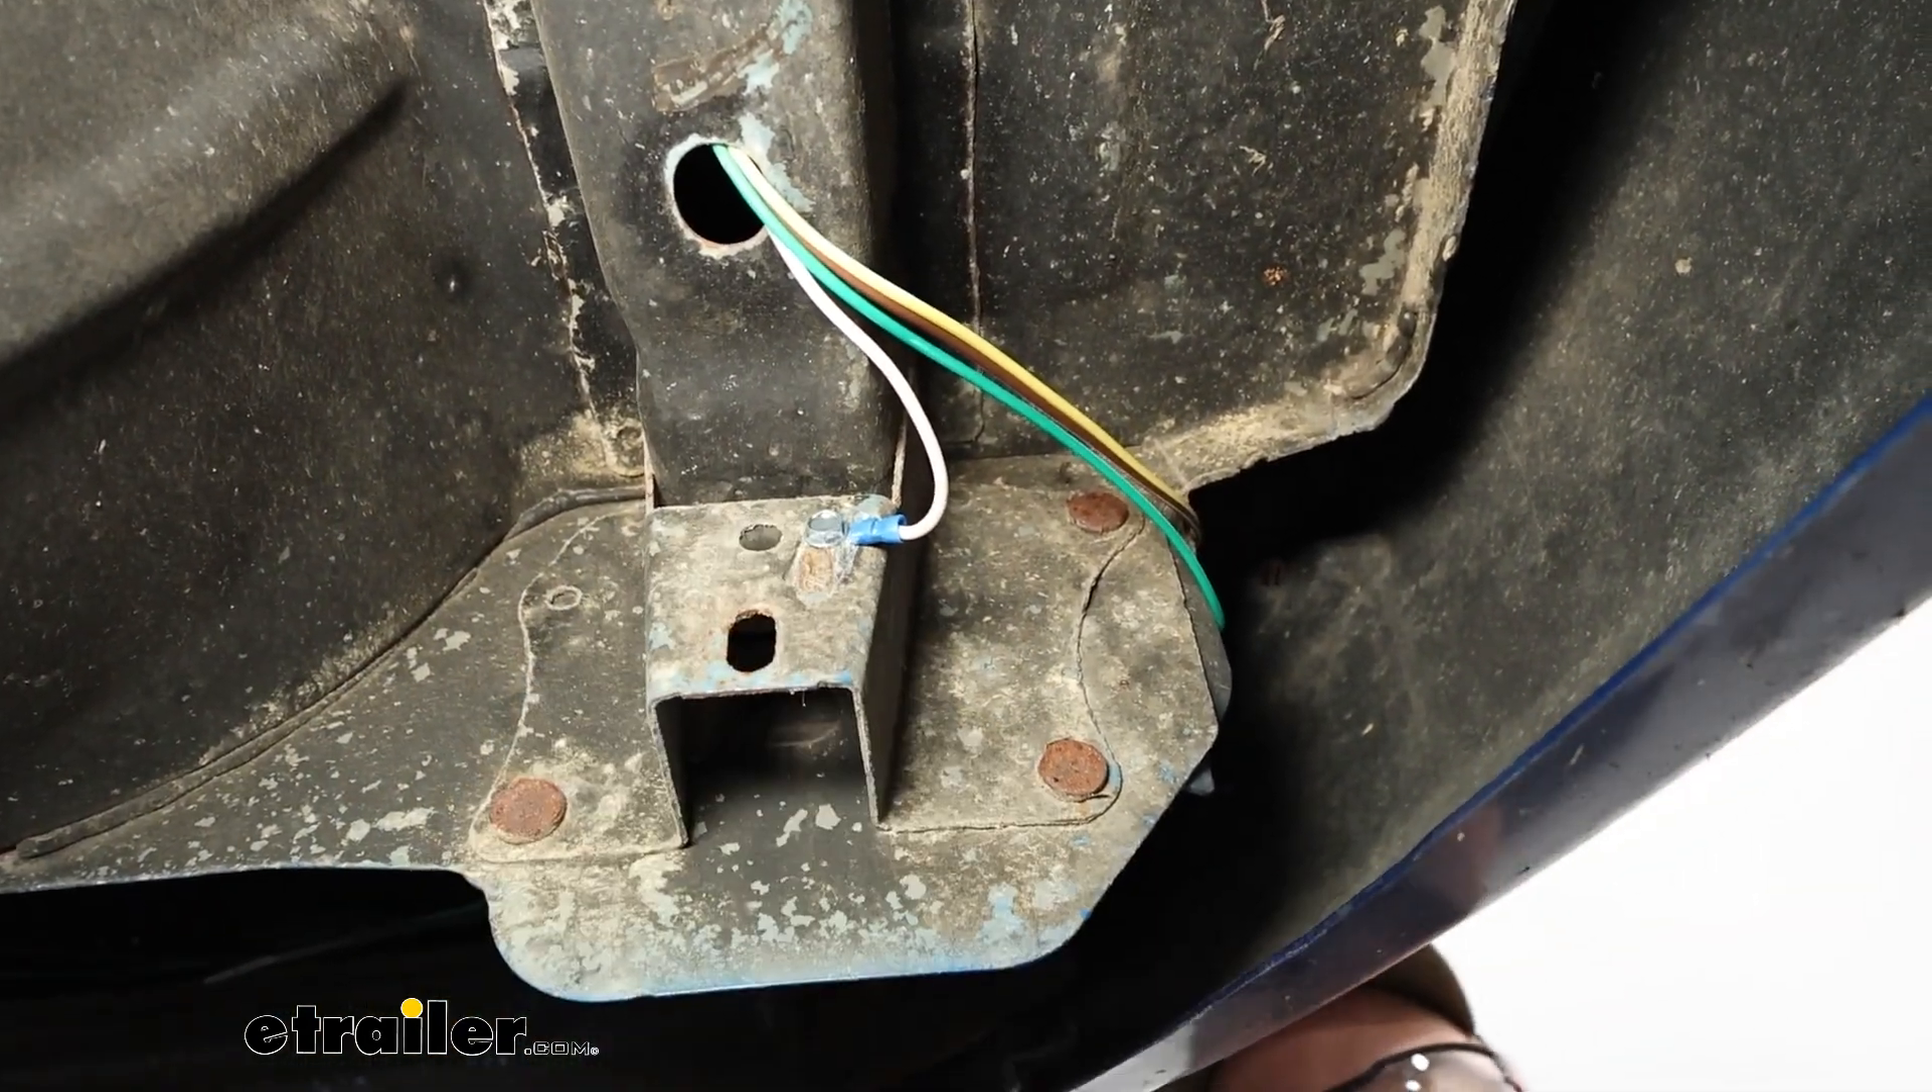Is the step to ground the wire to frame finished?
Yes.